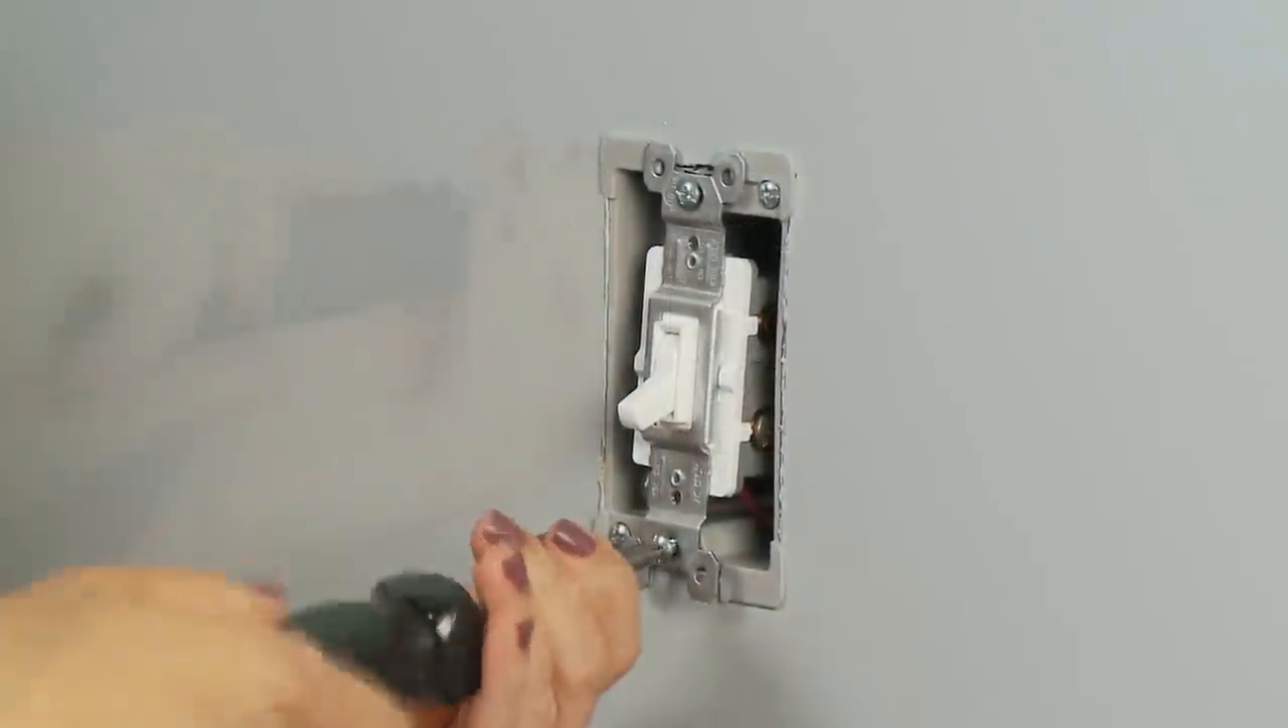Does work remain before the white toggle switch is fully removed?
Yes.